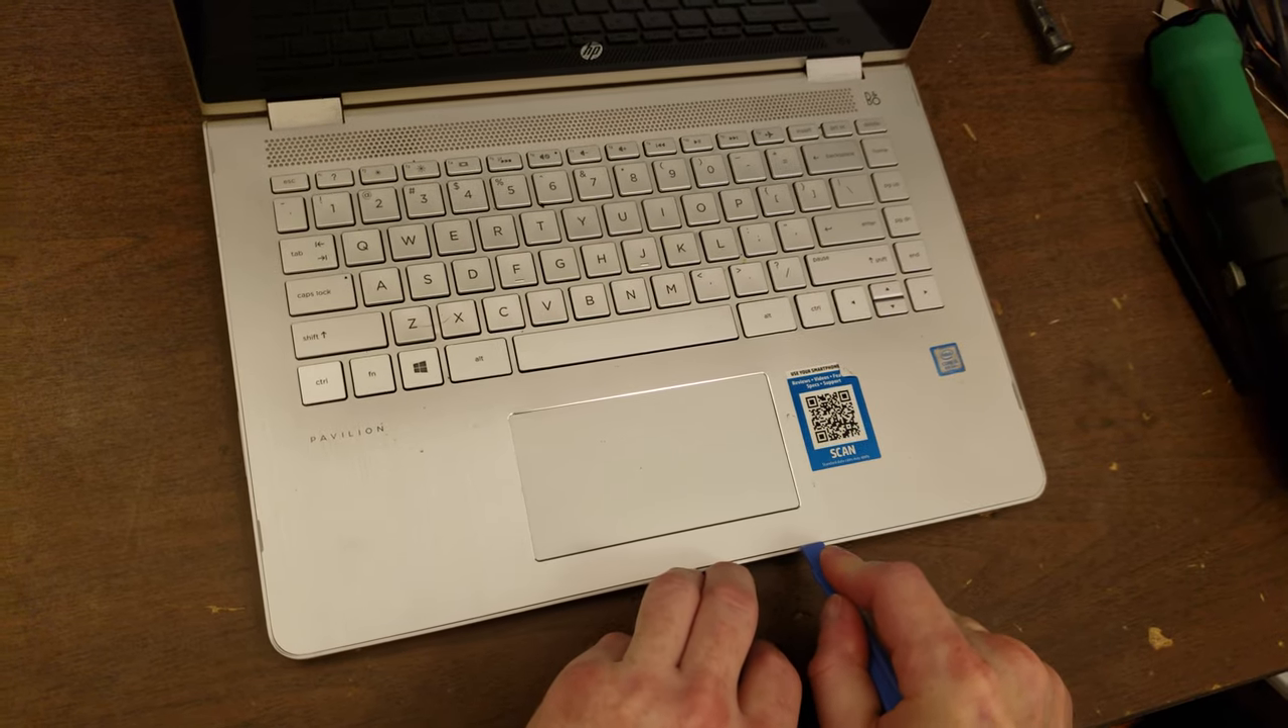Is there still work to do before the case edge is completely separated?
Yes.